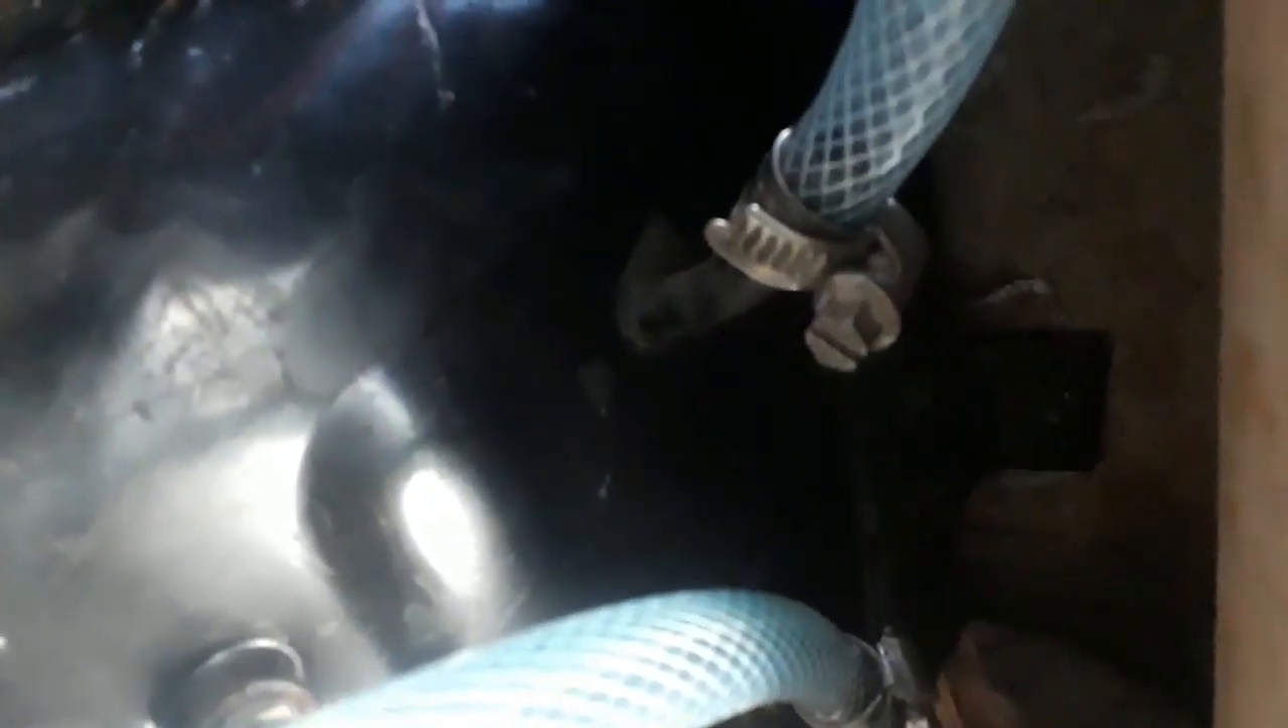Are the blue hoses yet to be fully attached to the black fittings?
No.